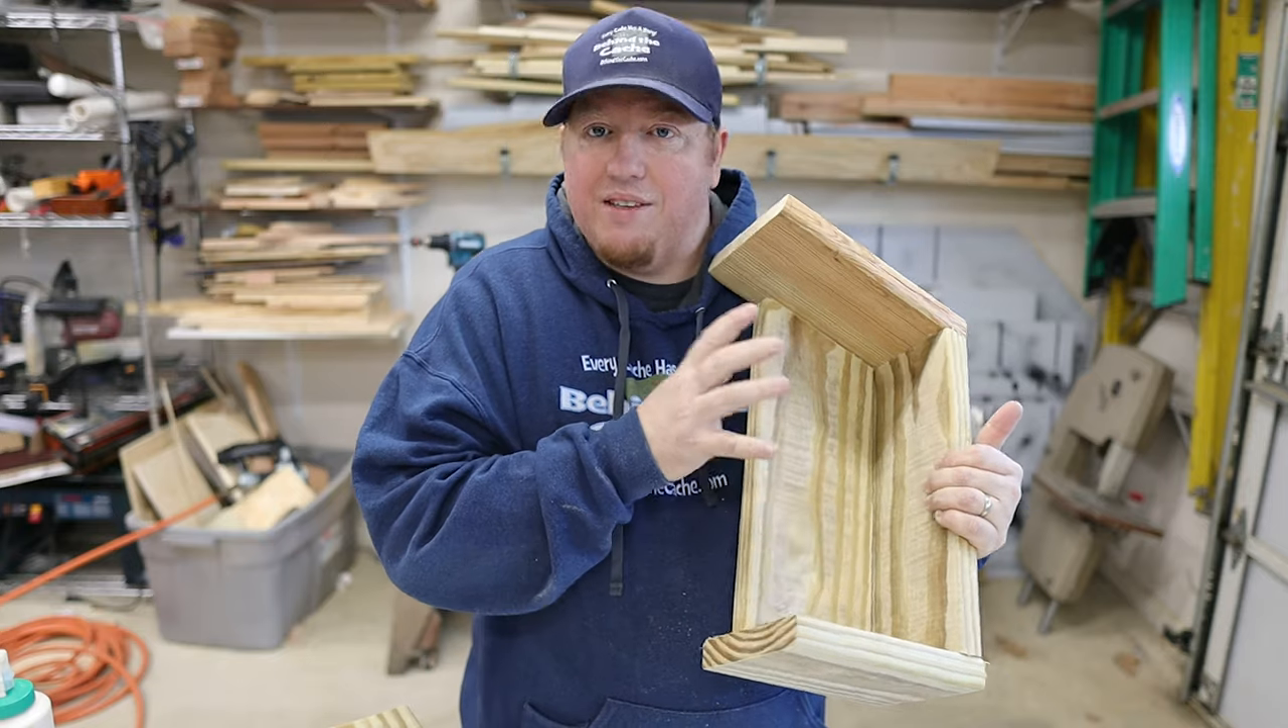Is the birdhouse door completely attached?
No.